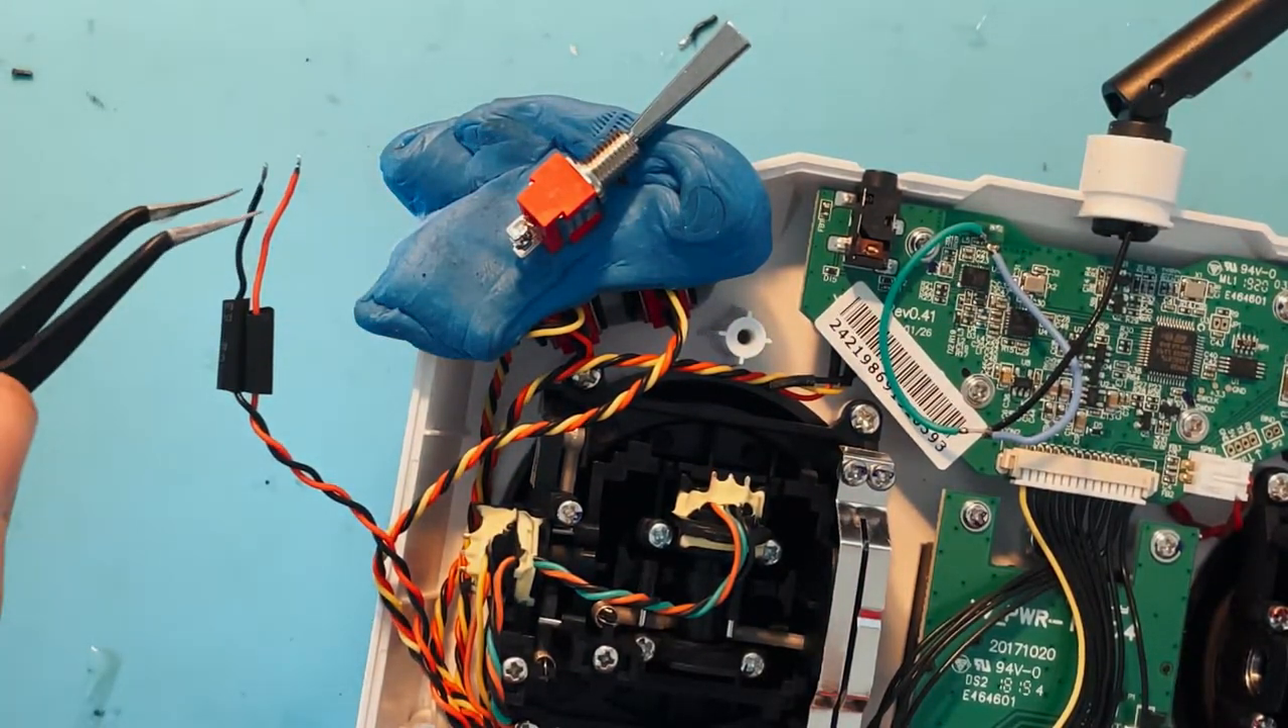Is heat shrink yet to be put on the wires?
No.